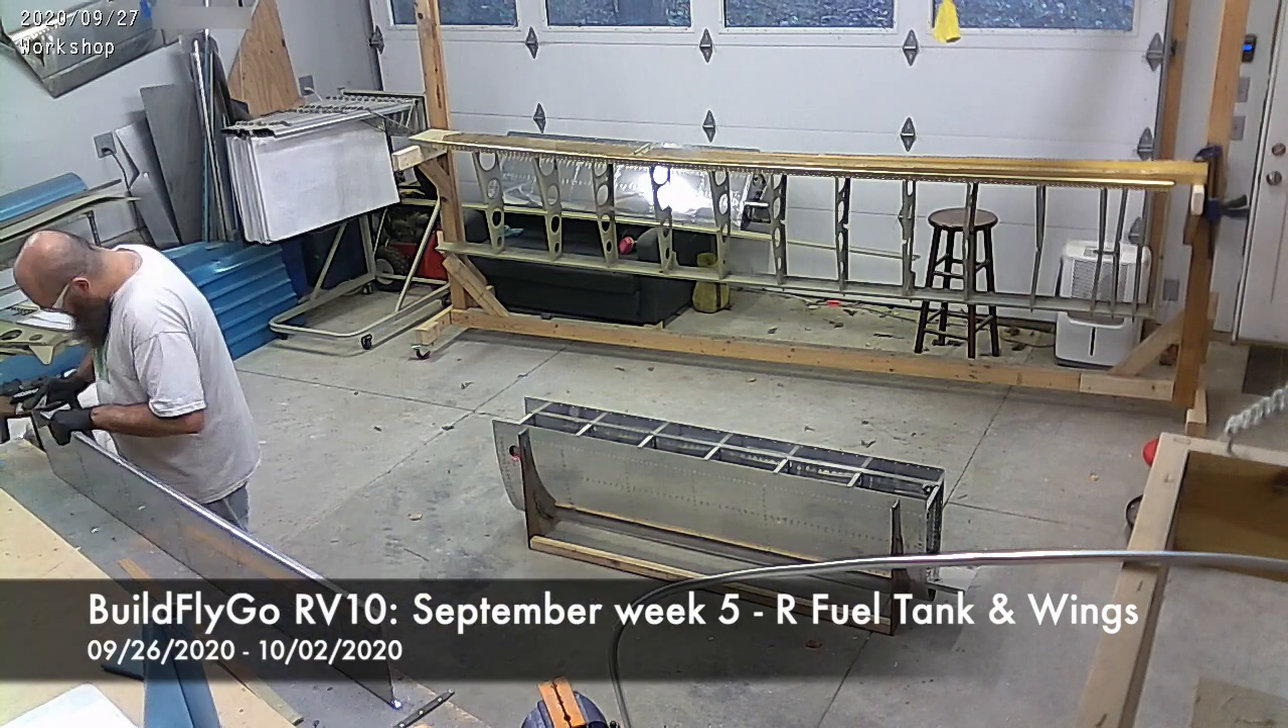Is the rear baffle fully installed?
No.